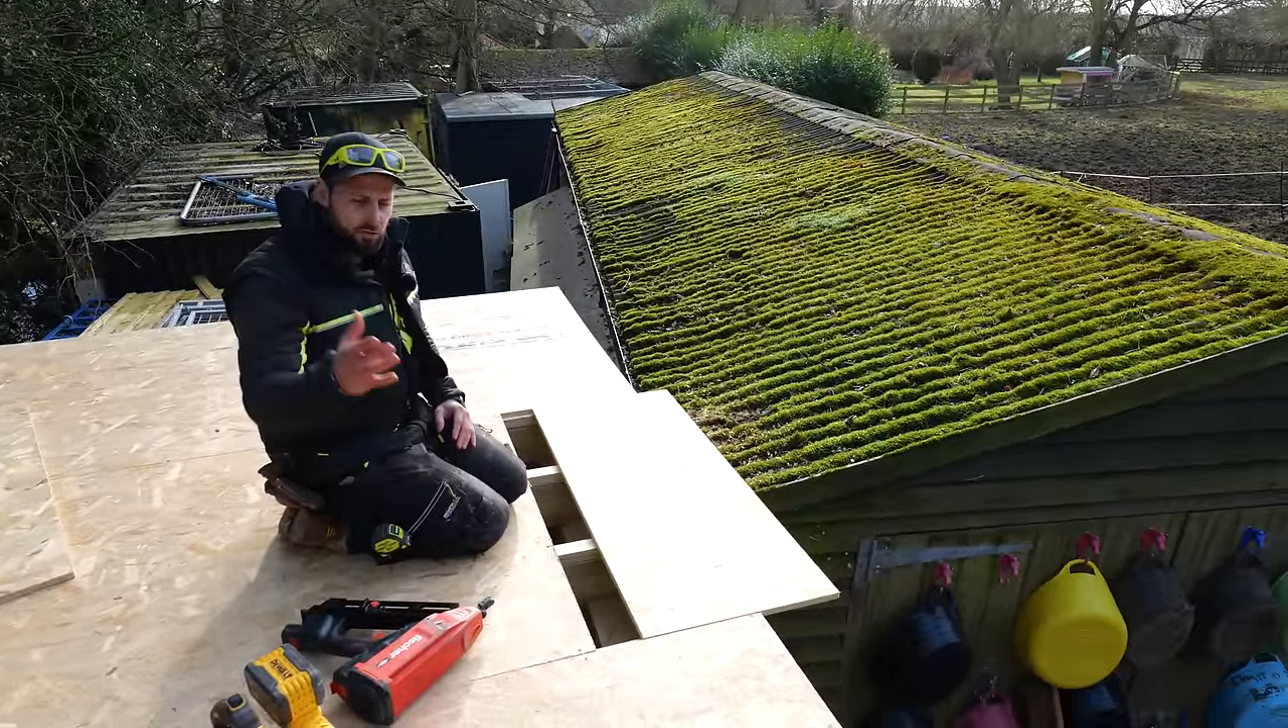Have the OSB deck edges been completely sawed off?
No.